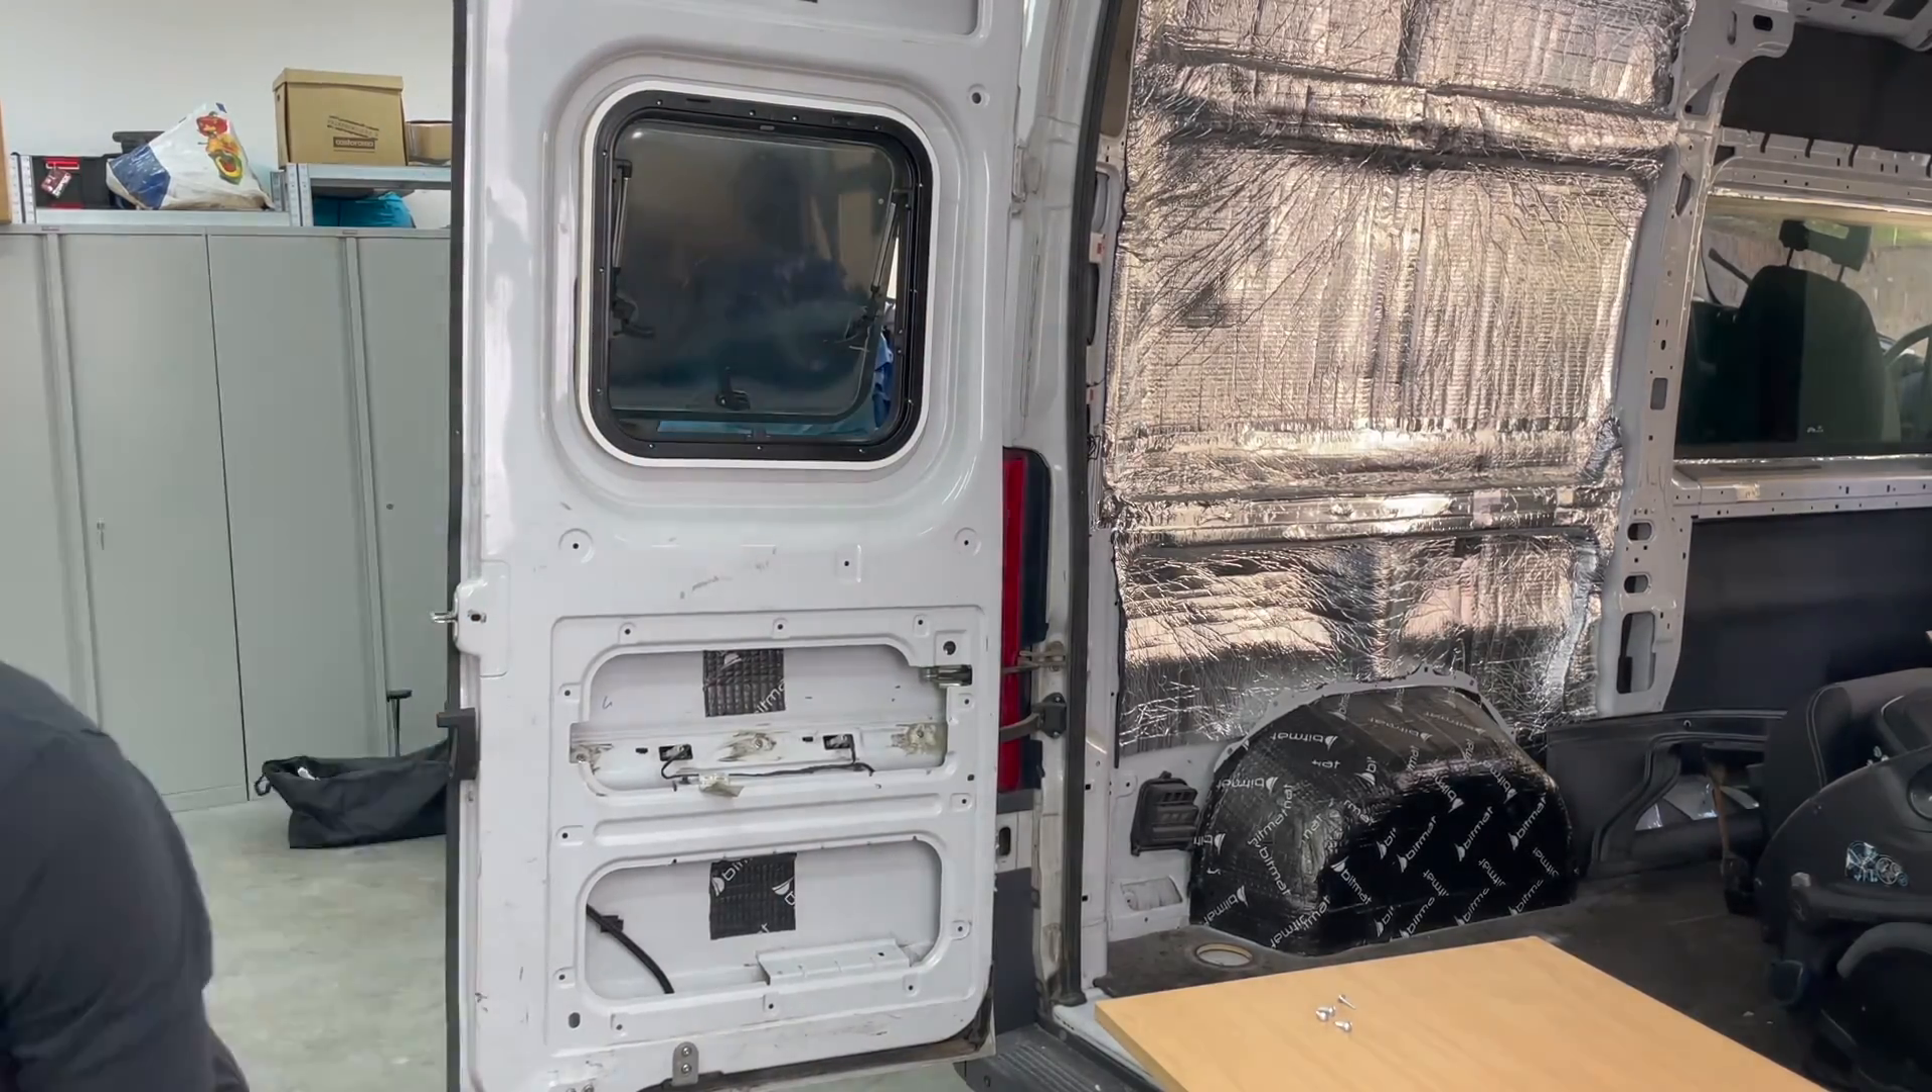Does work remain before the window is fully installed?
No.